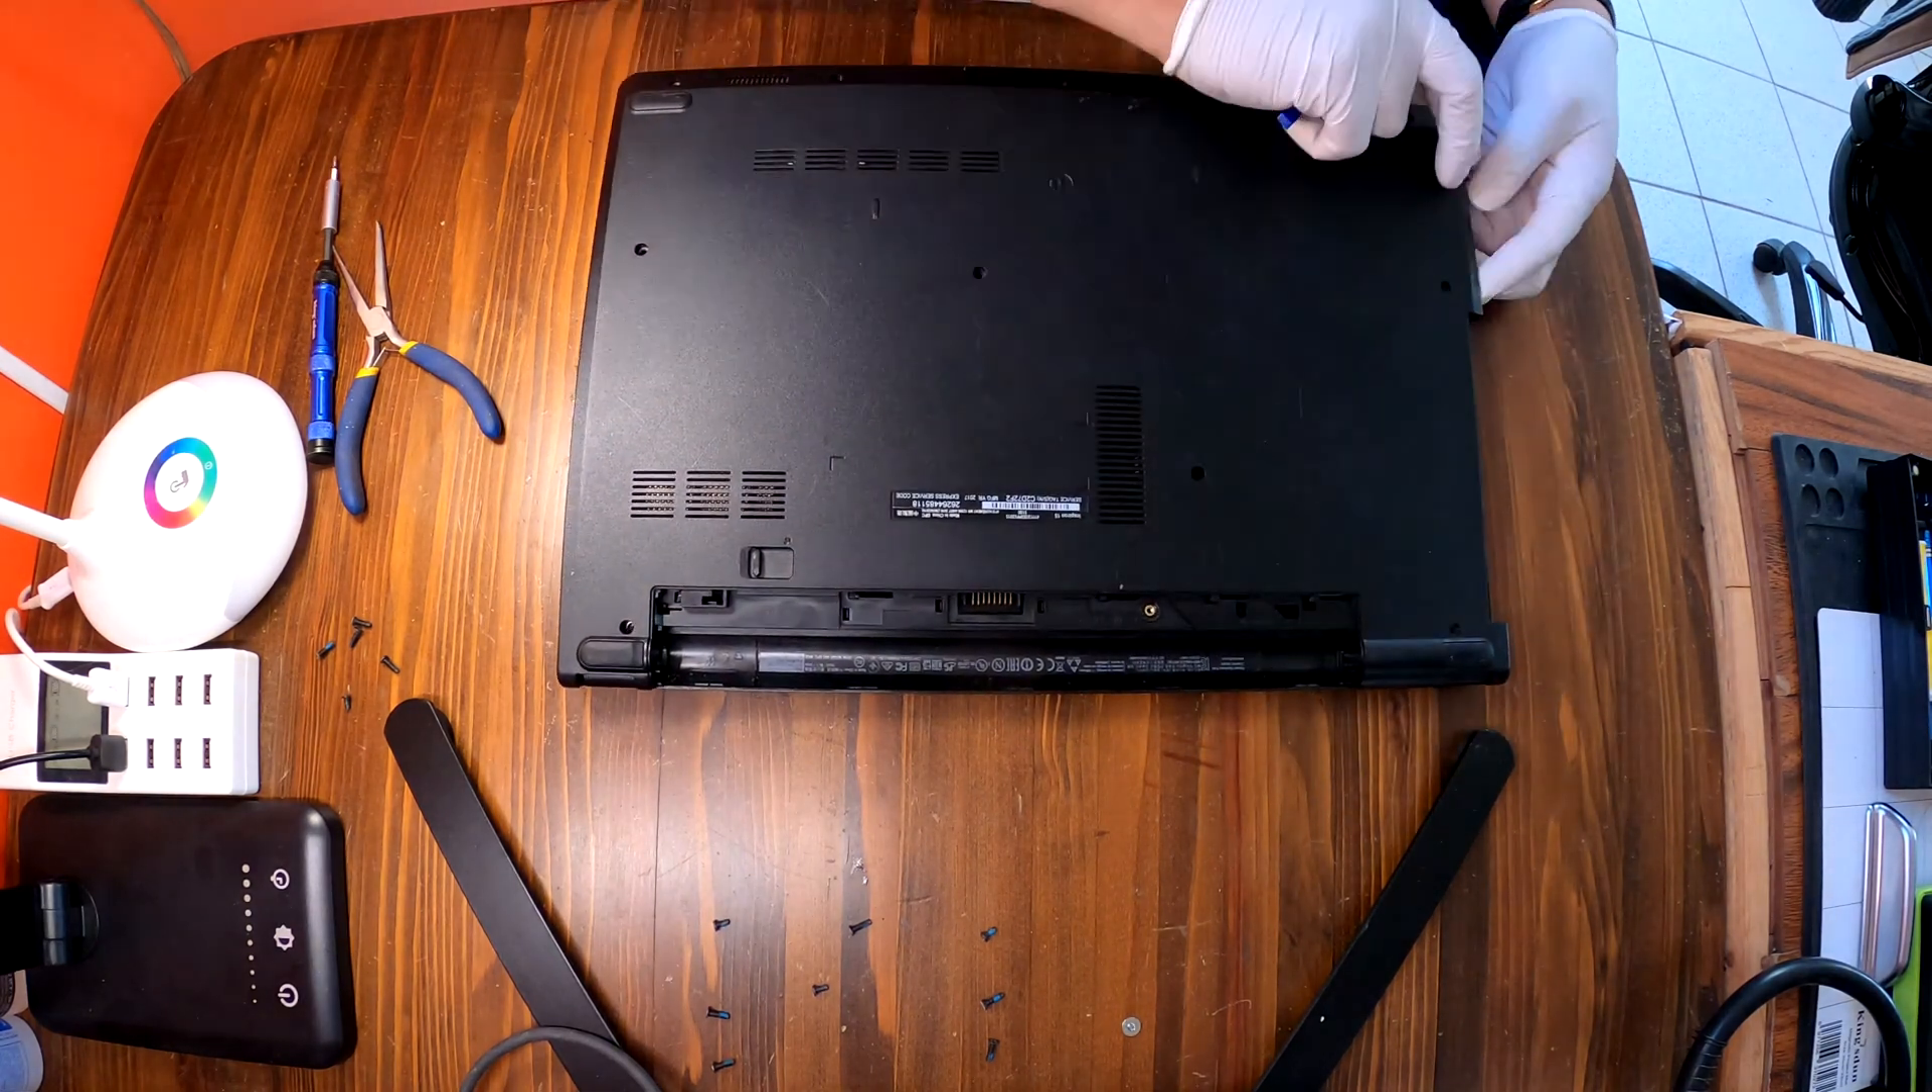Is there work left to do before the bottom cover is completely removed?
Yes.